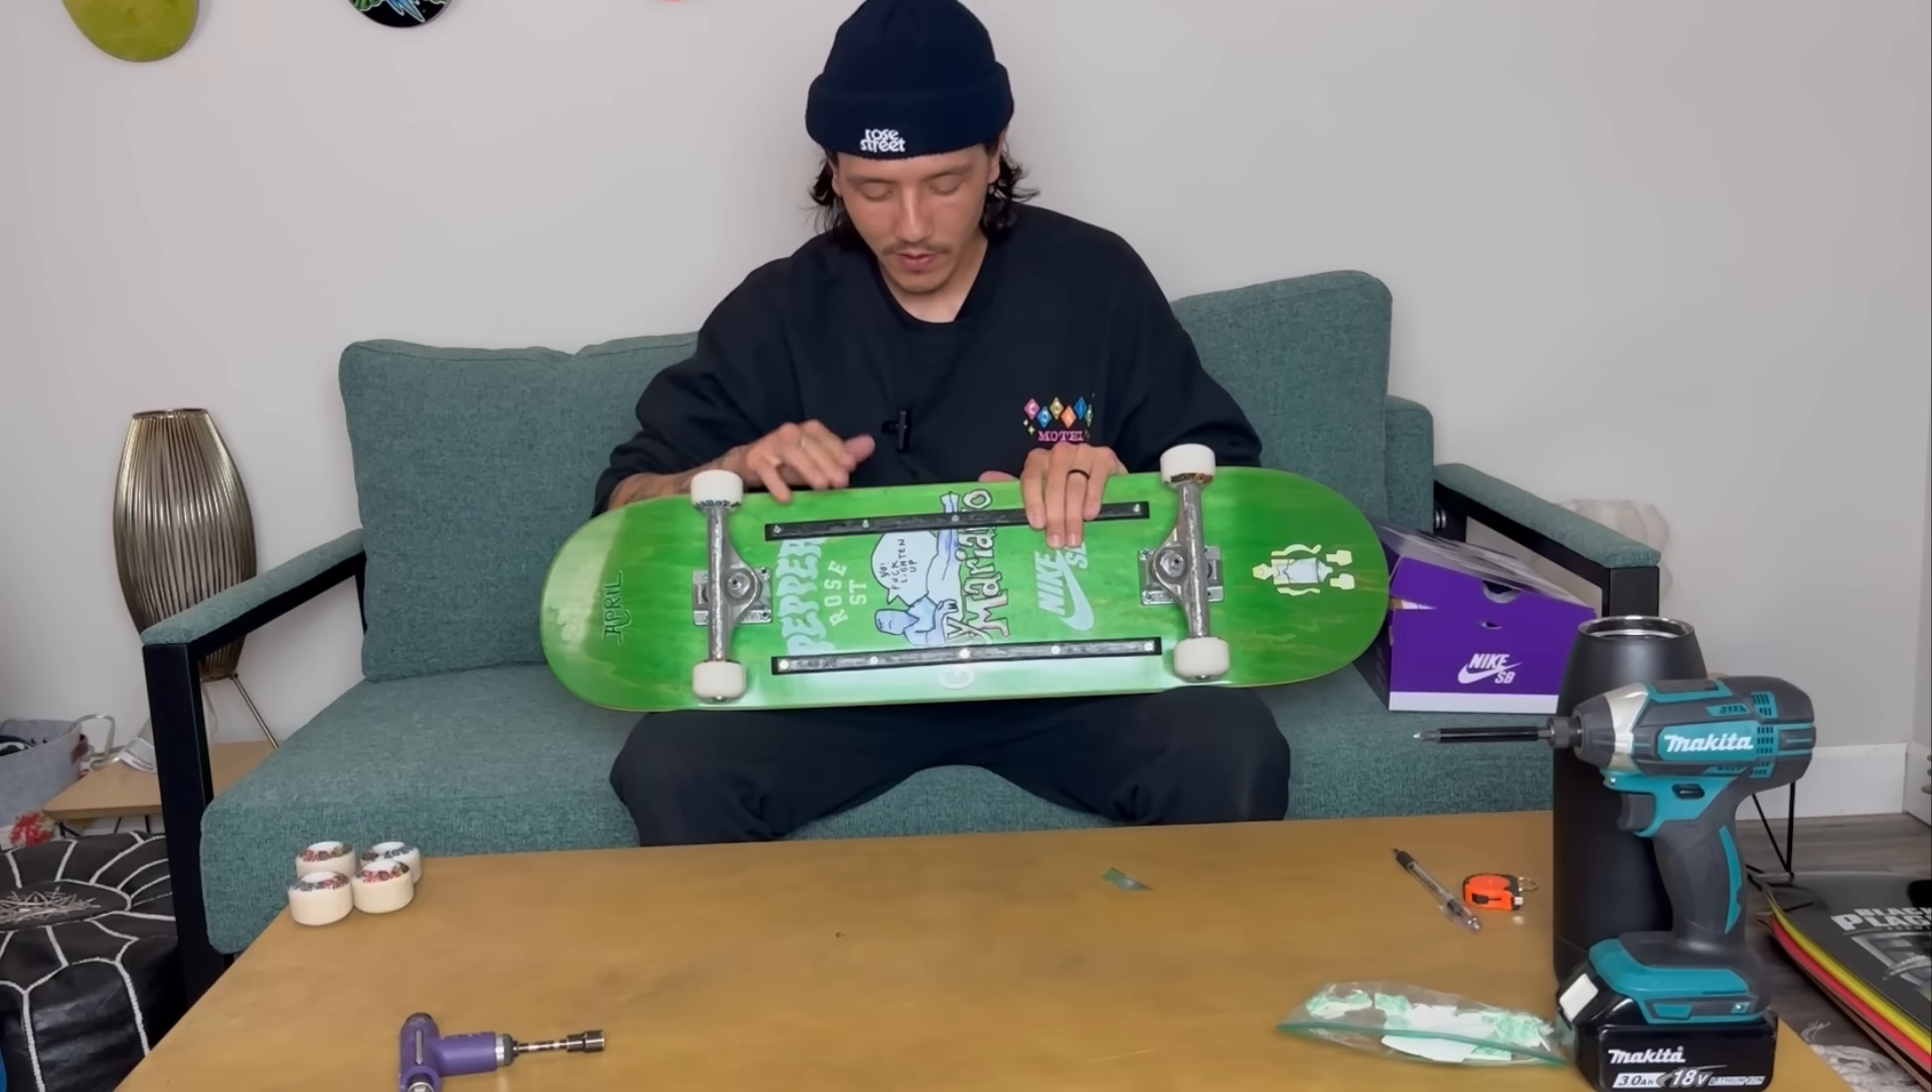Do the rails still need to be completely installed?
No.